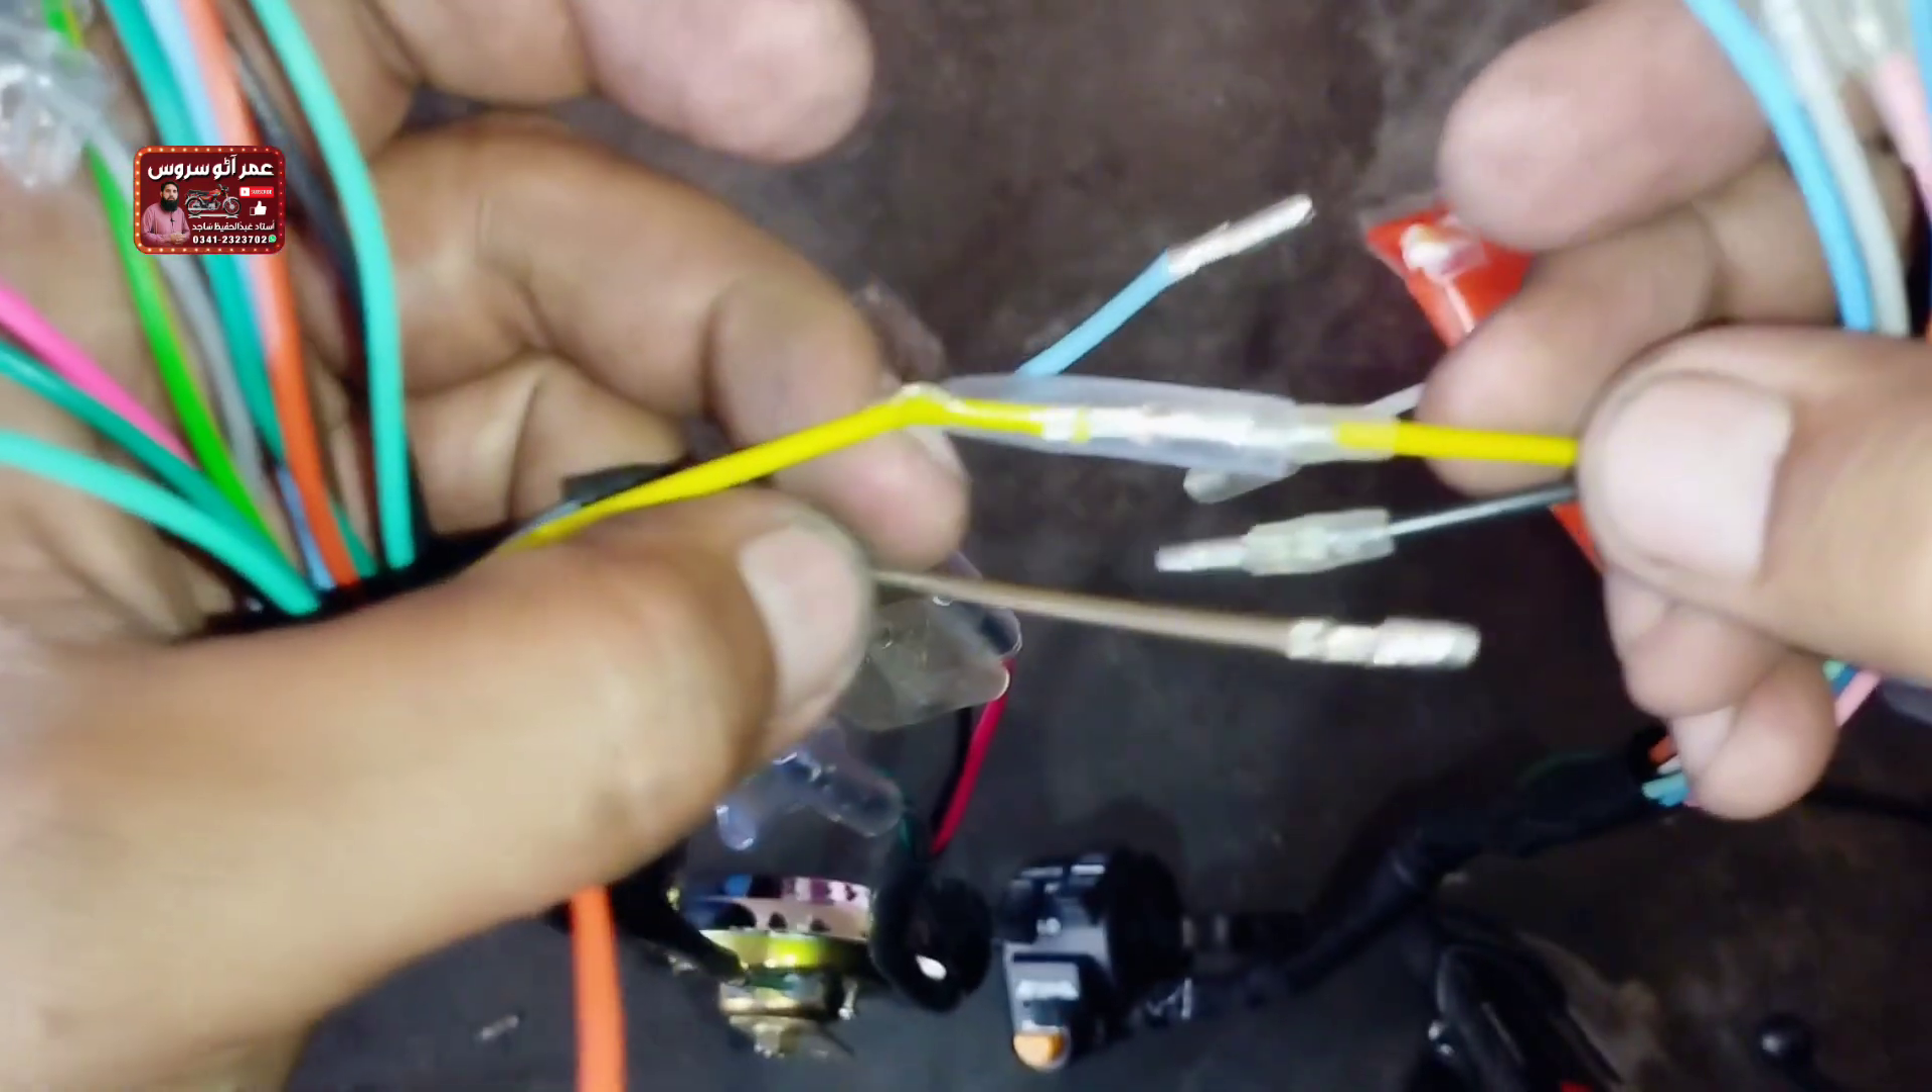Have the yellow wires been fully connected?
Yes.